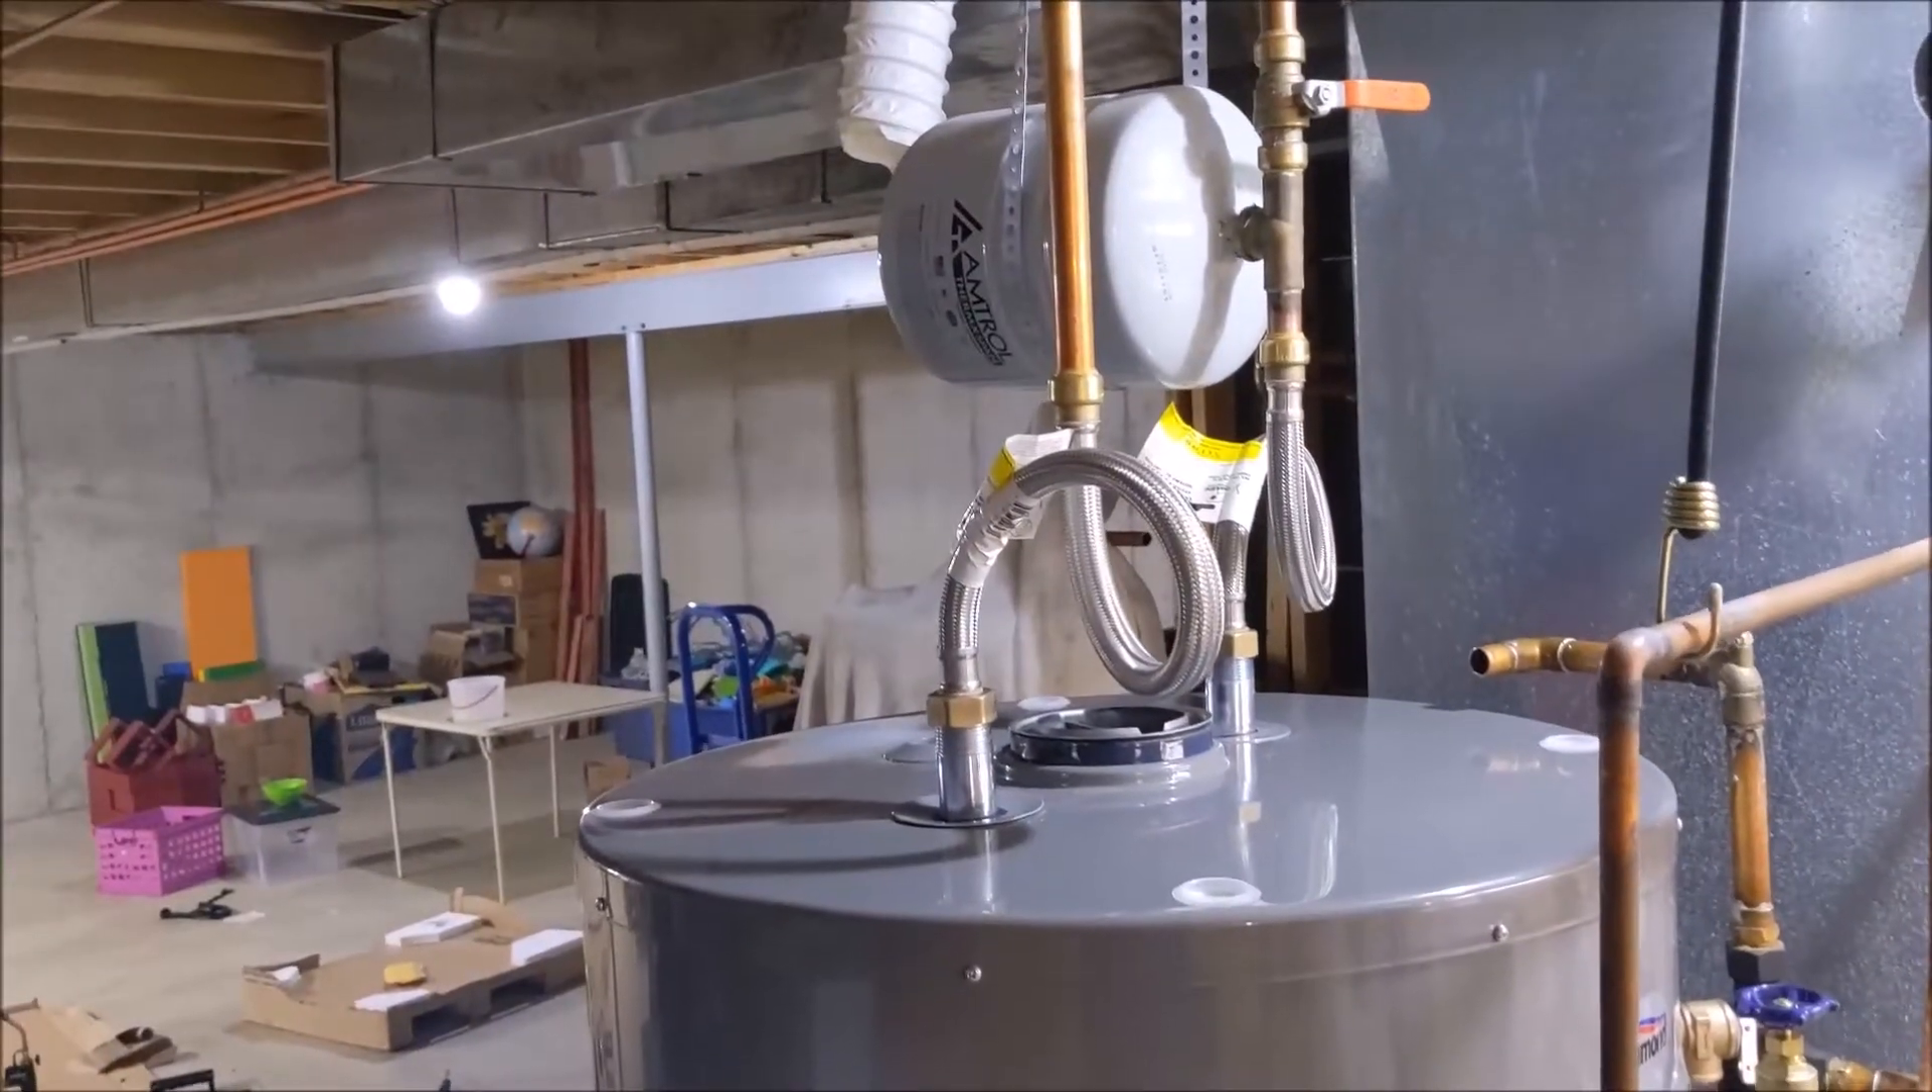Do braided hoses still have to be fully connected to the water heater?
No.